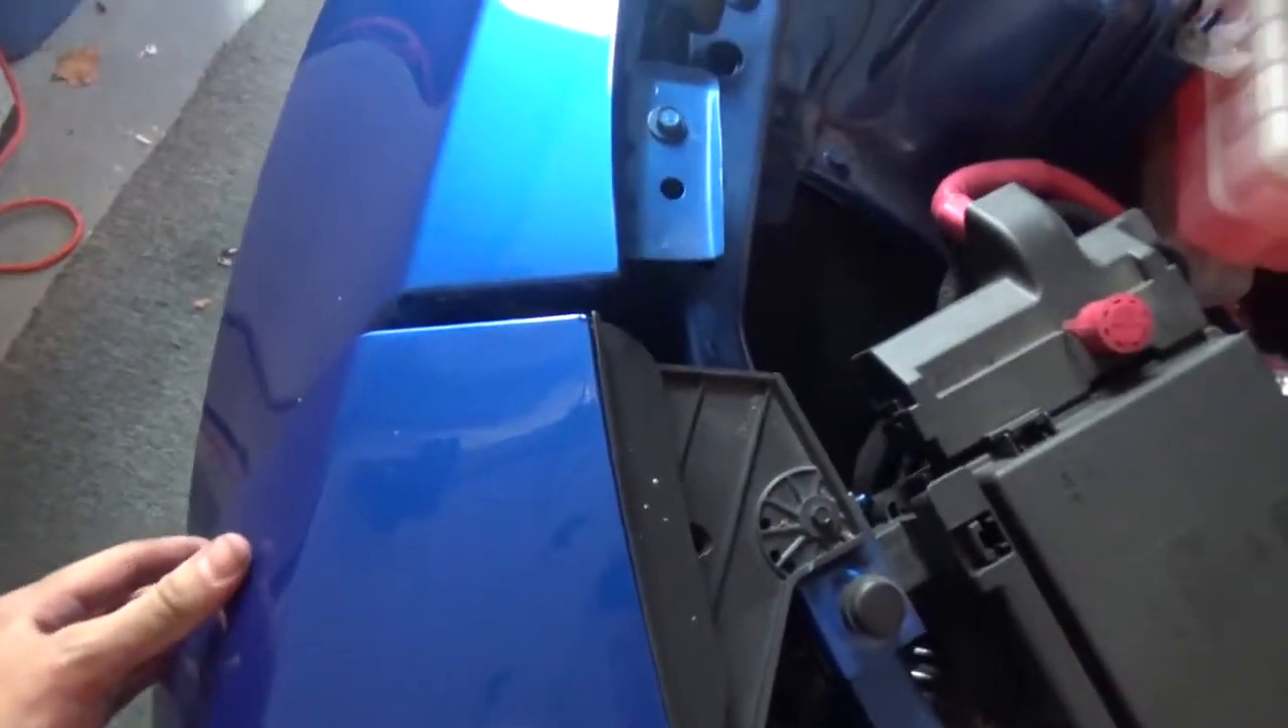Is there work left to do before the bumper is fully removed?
Yes.